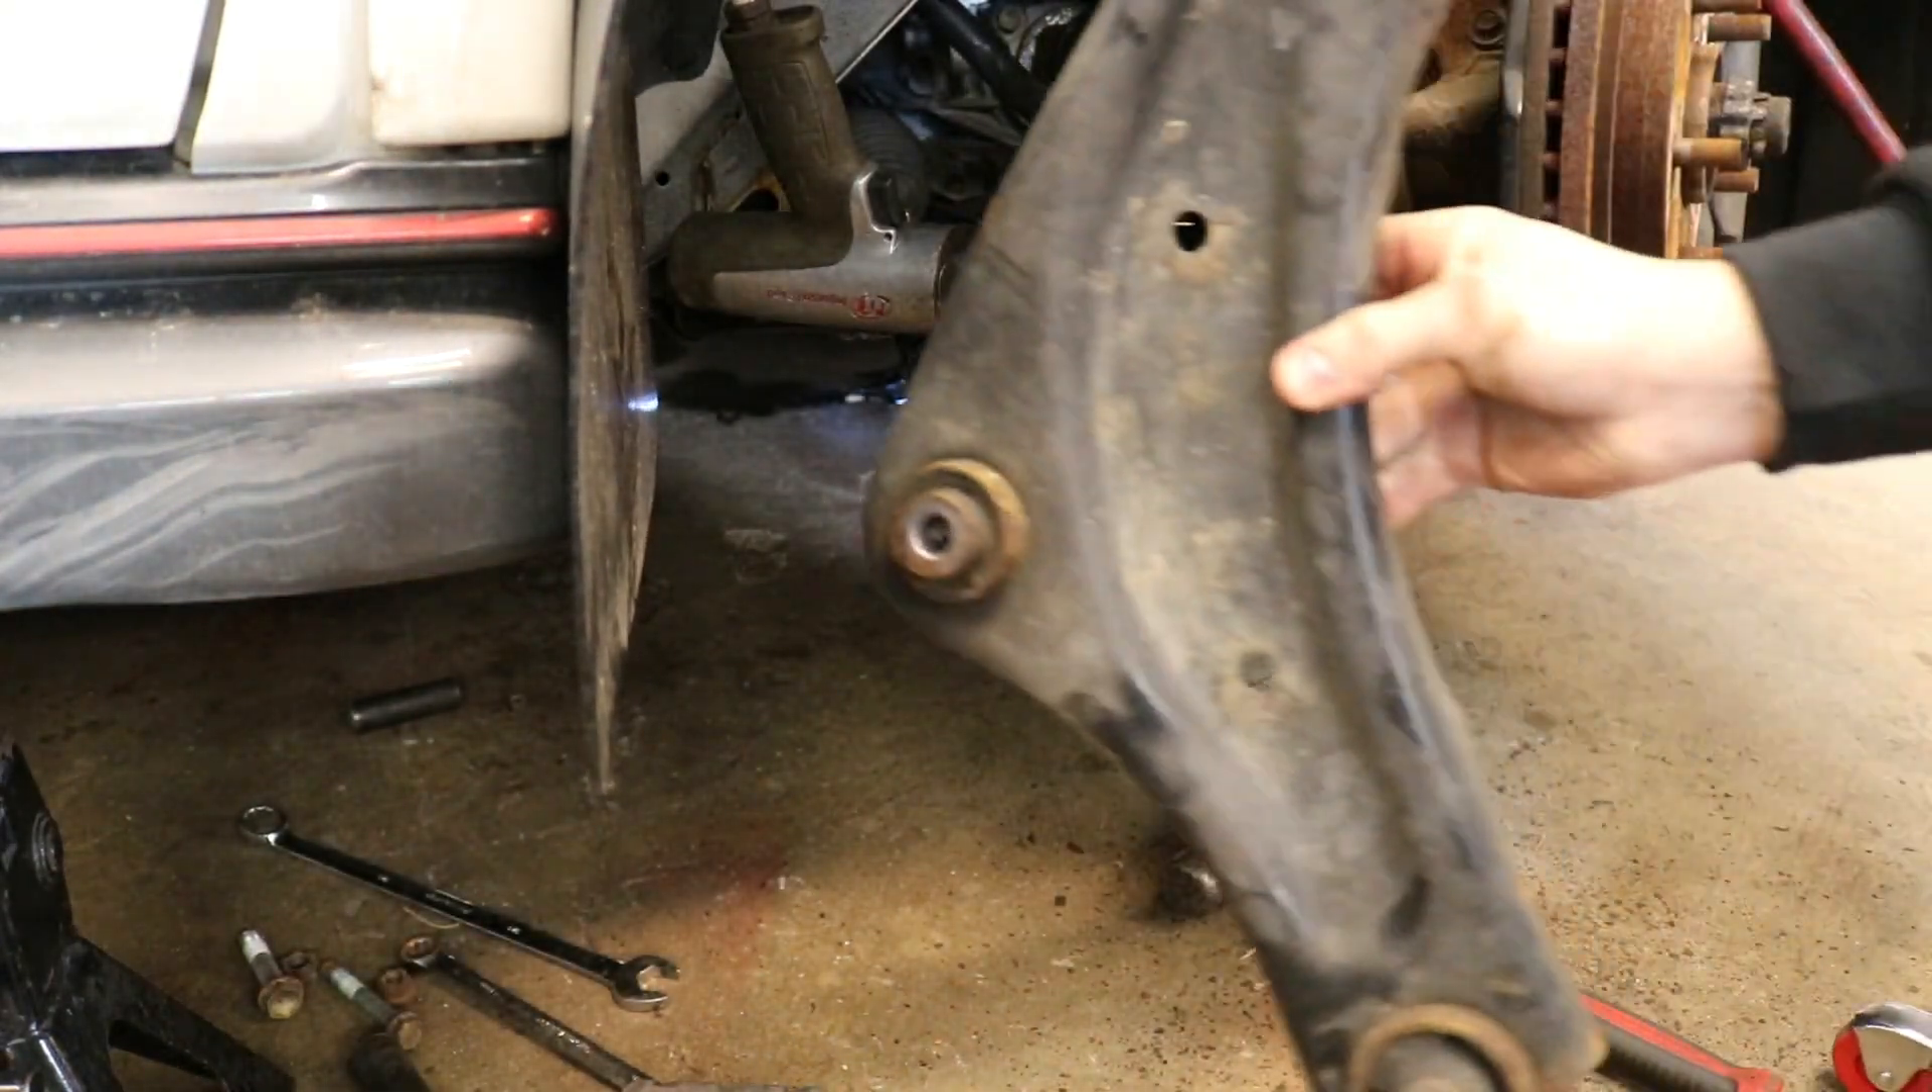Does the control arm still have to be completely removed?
No.